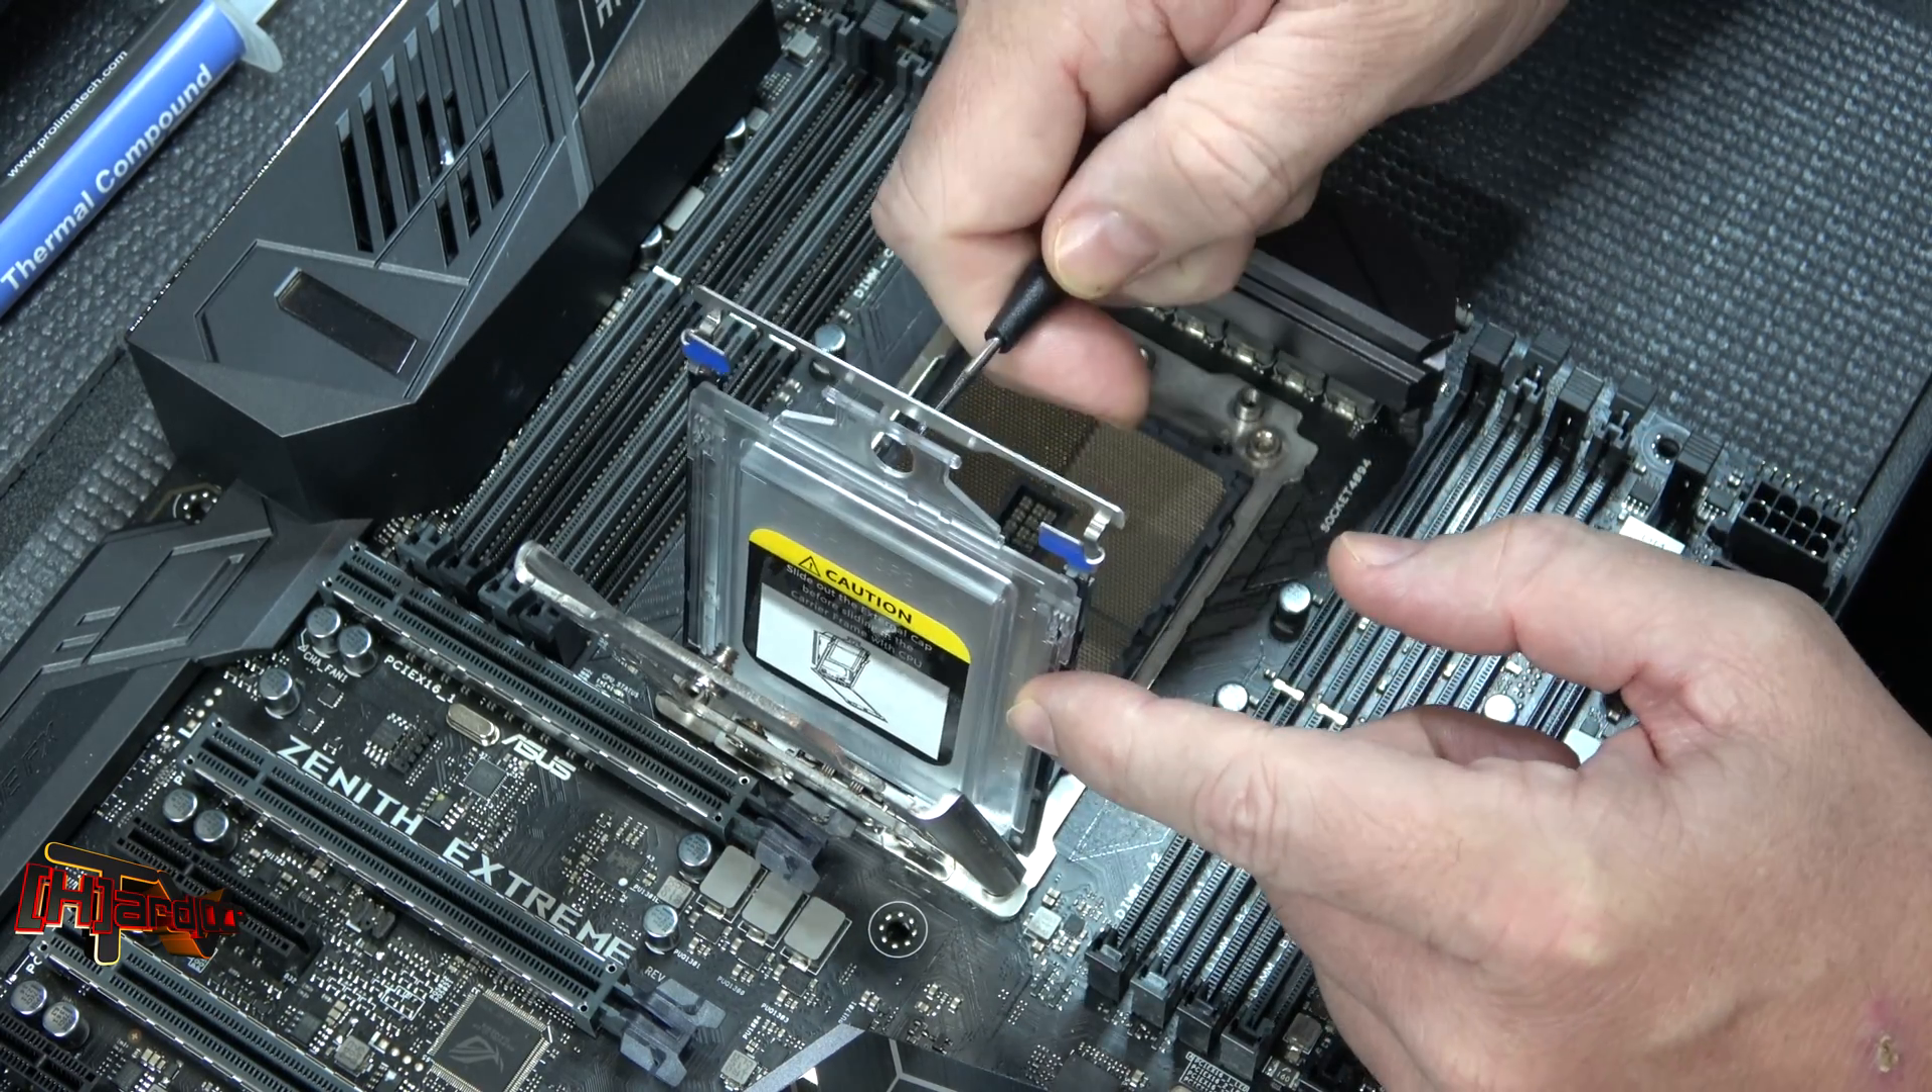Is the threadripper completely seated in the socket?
No.